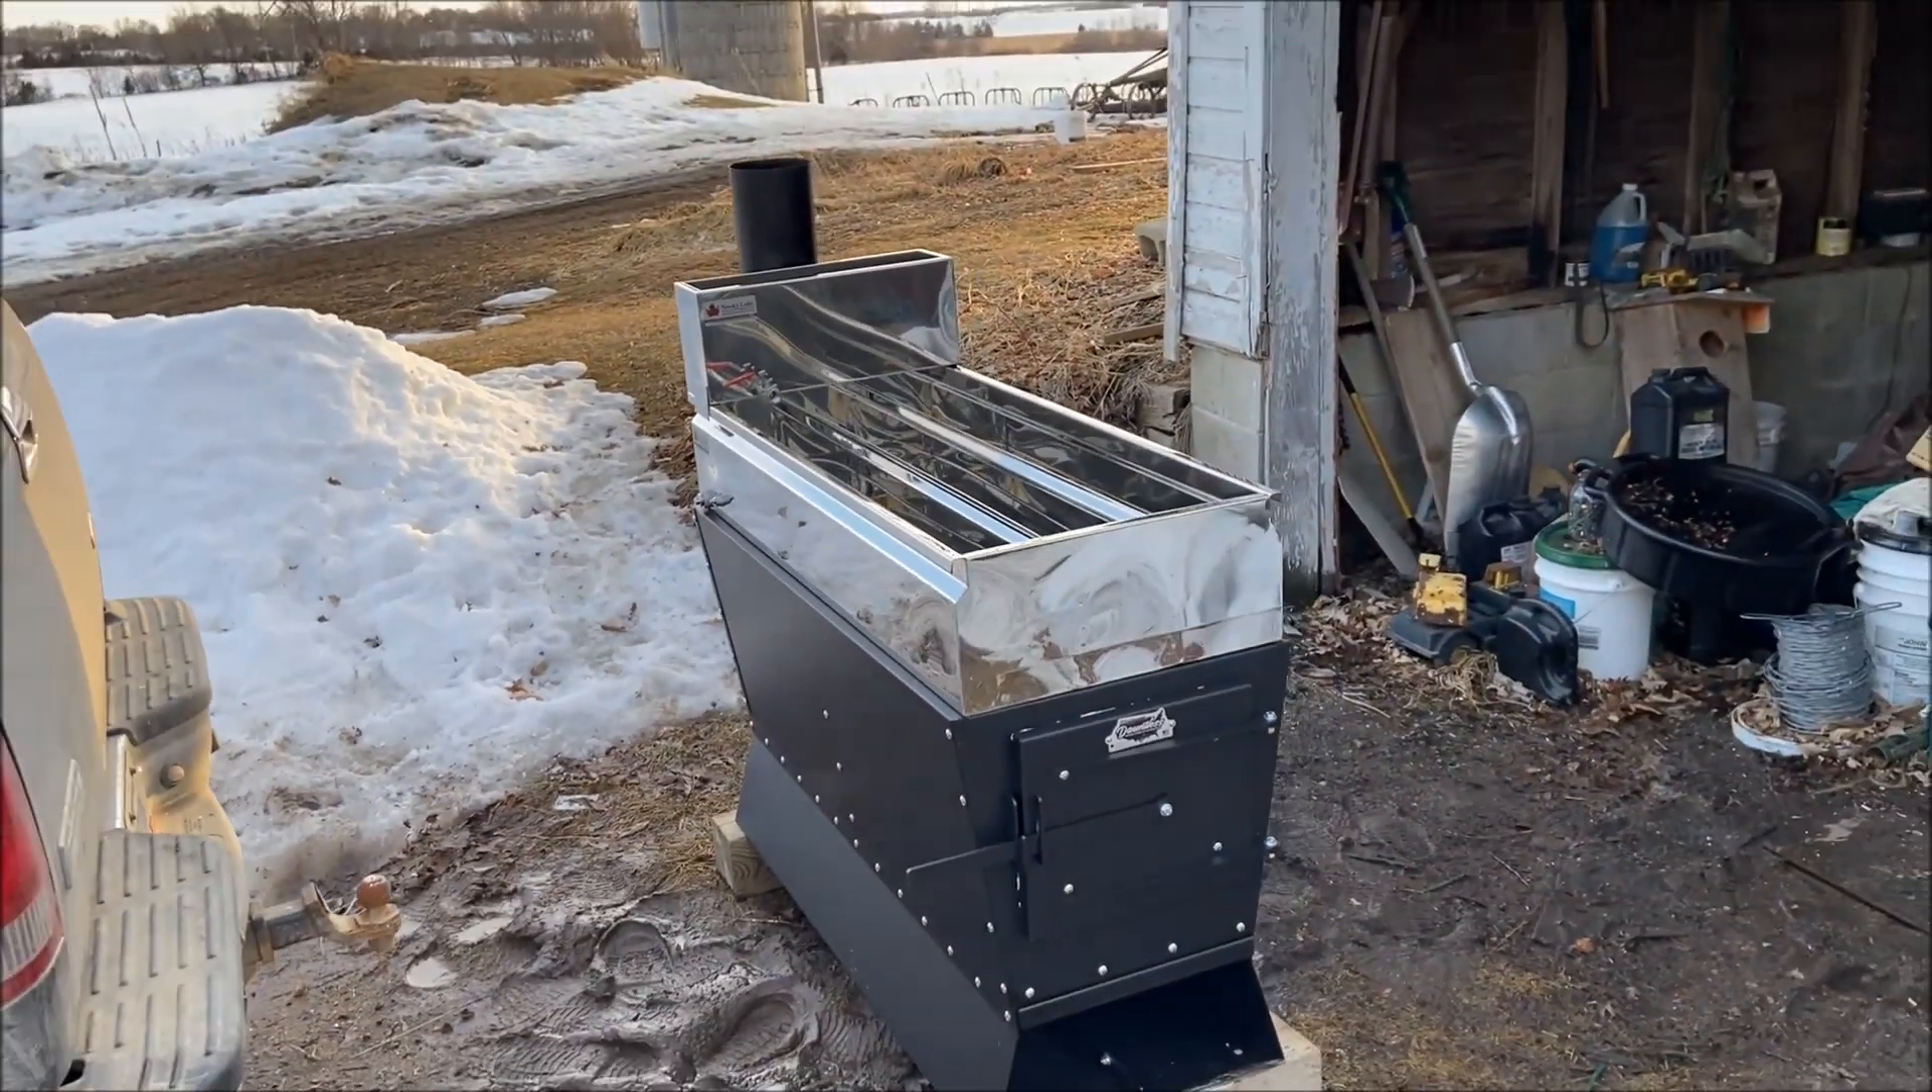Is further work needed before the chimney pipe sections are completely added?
Yes.